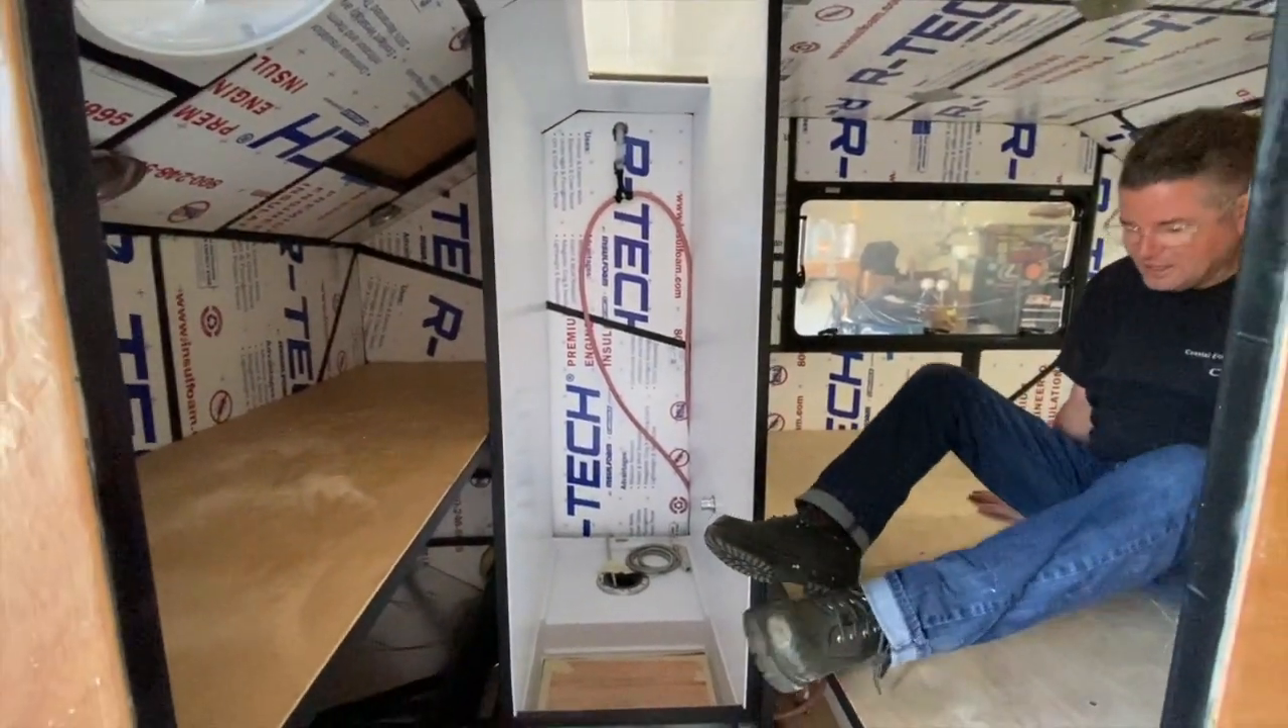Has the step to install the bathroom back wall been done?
No.